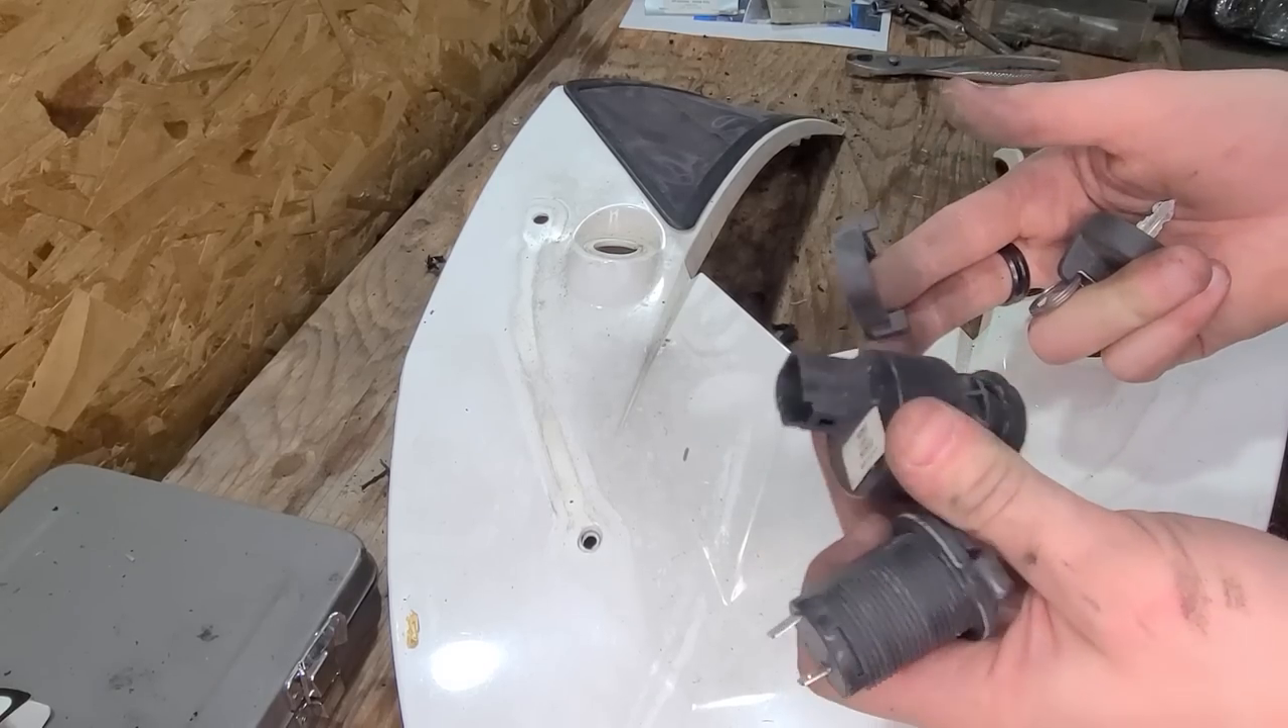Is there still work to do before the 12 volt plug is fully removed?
No.